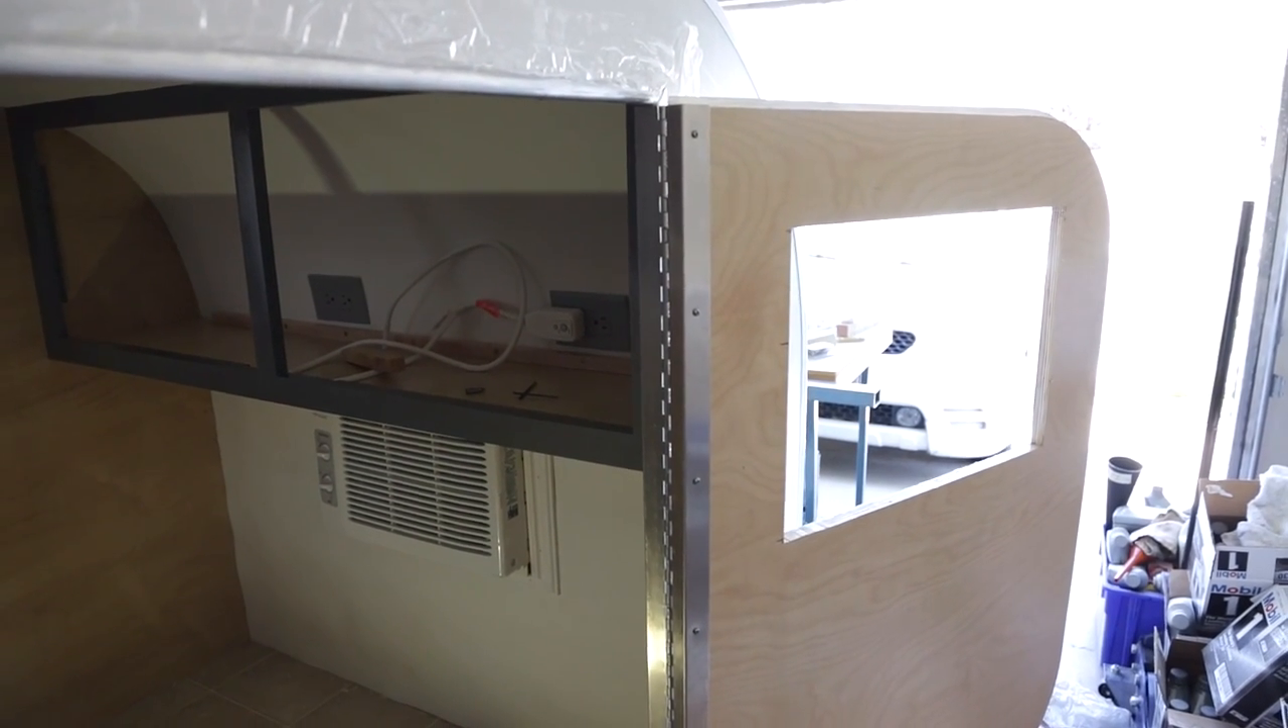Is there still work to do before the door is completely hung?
No.